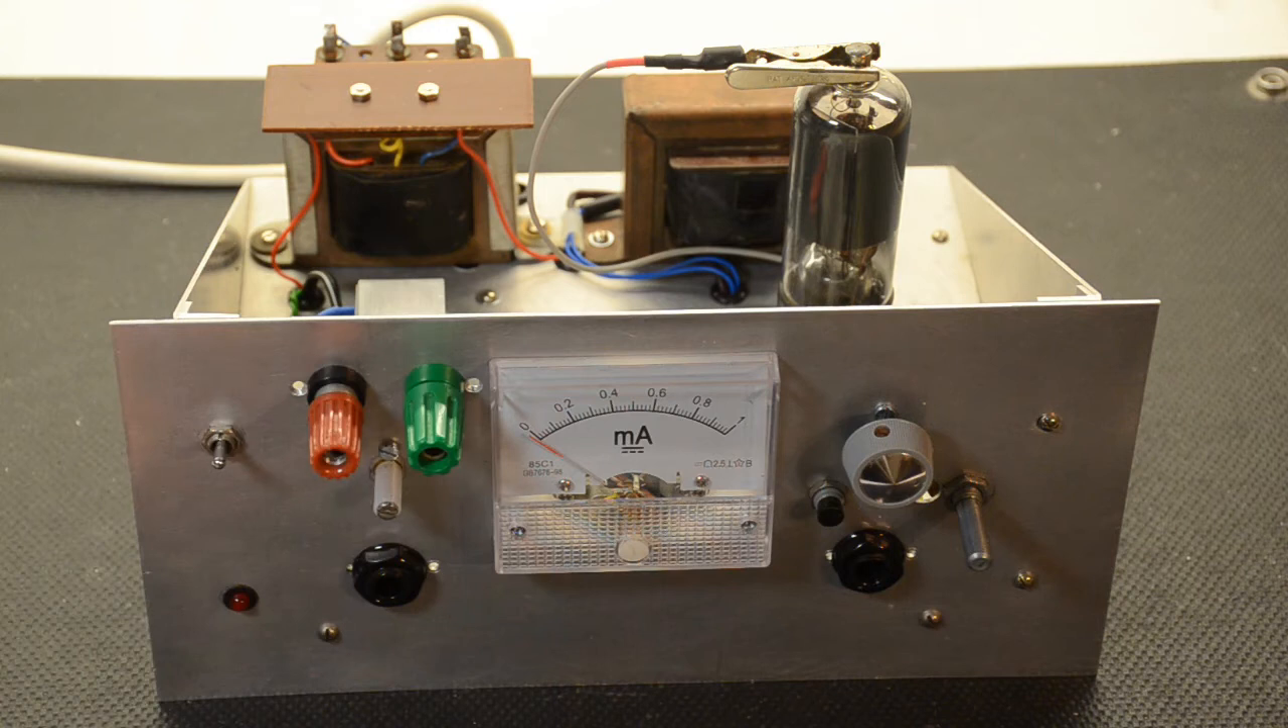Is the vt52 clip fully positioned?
Yes.